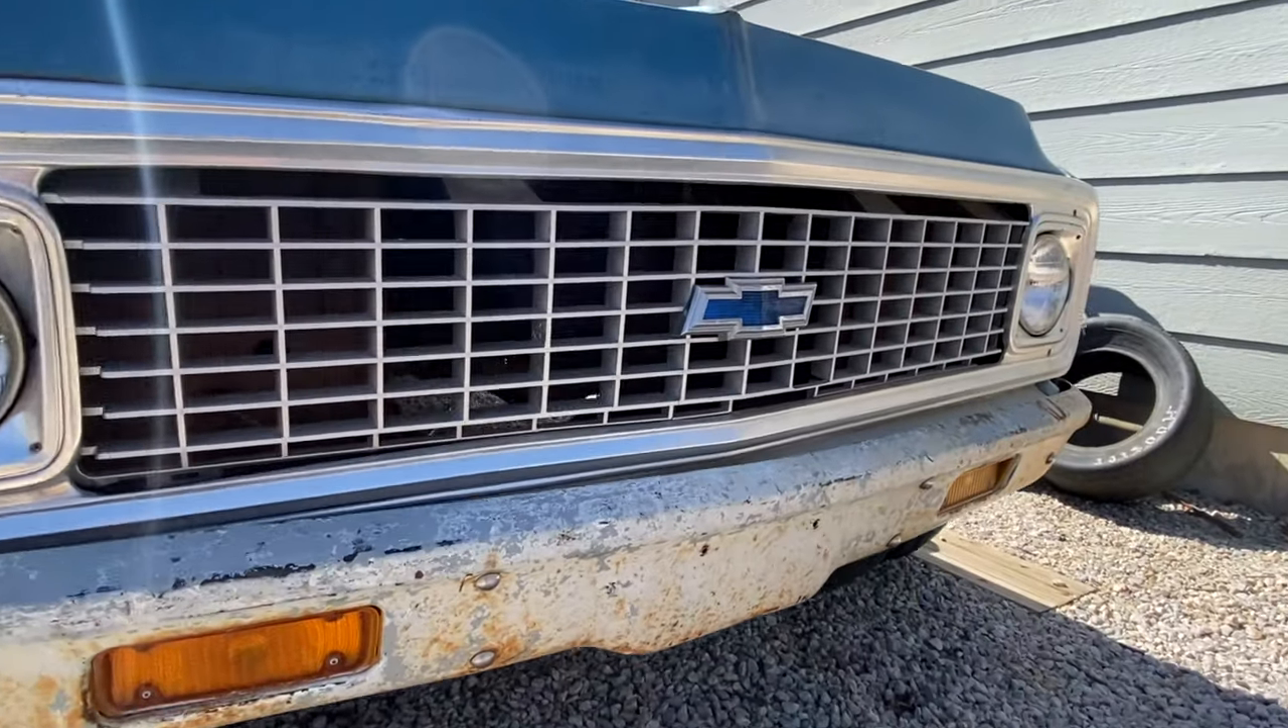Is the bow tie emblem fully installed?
Yes.